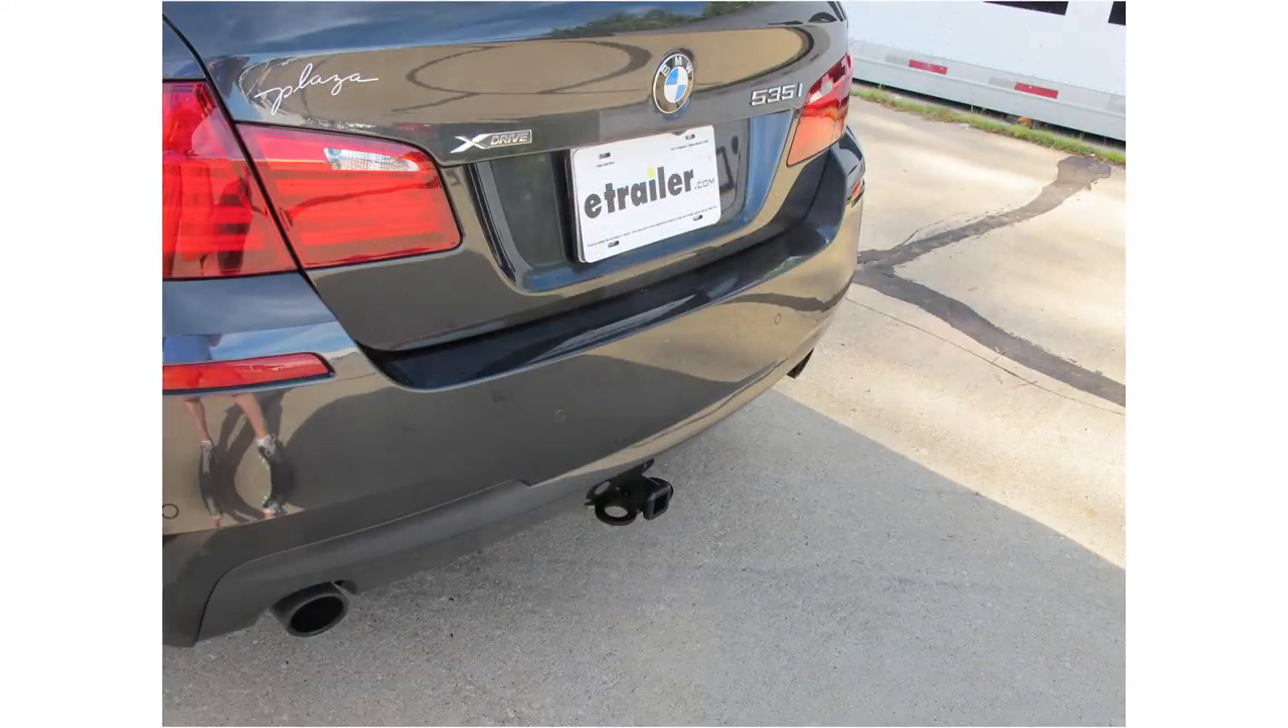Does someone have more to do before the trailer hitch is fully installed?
No.